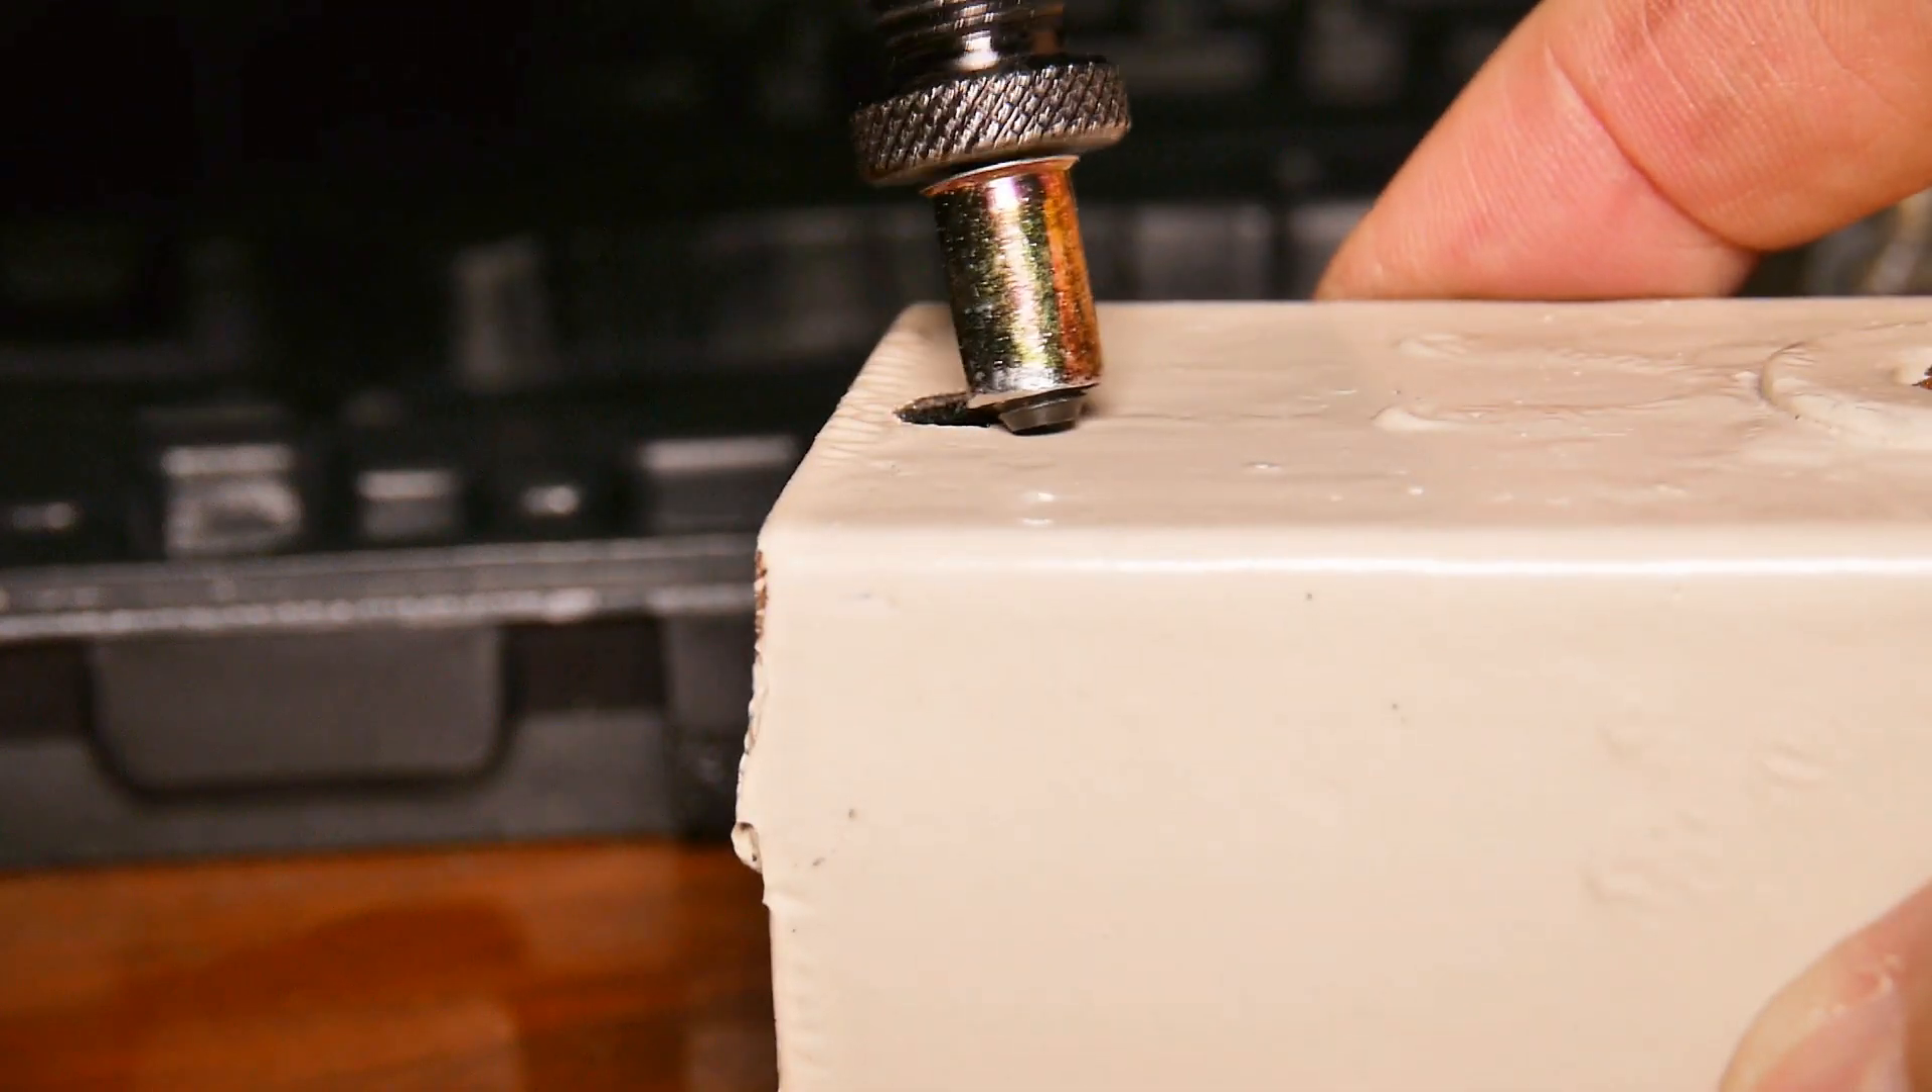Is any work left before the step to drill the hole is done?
No.